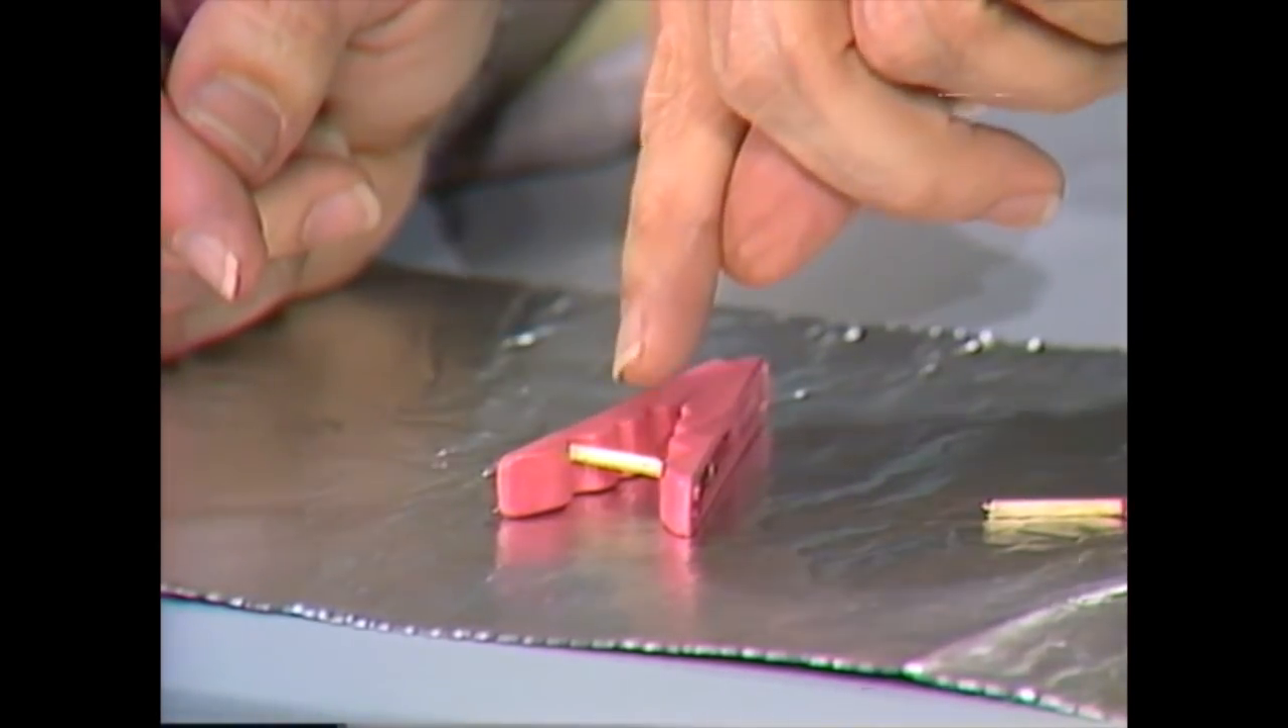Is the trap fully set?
Yes.